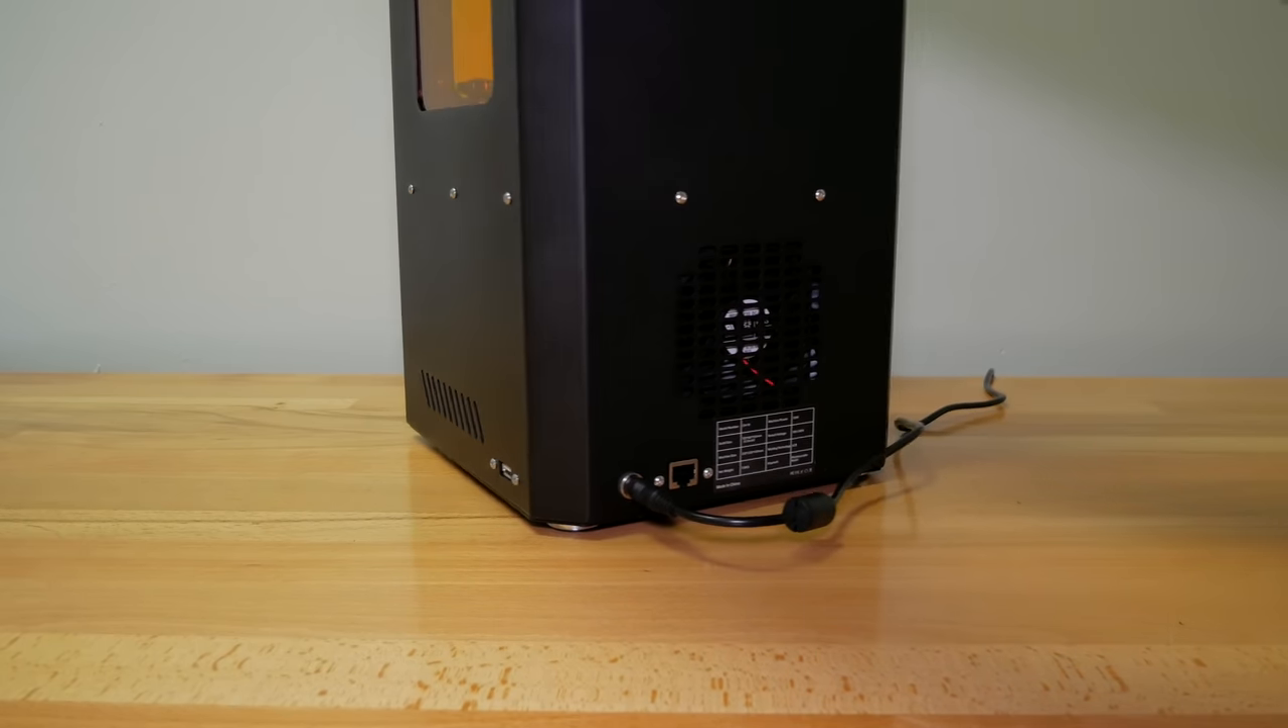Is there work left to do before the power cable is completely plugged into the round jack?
No.